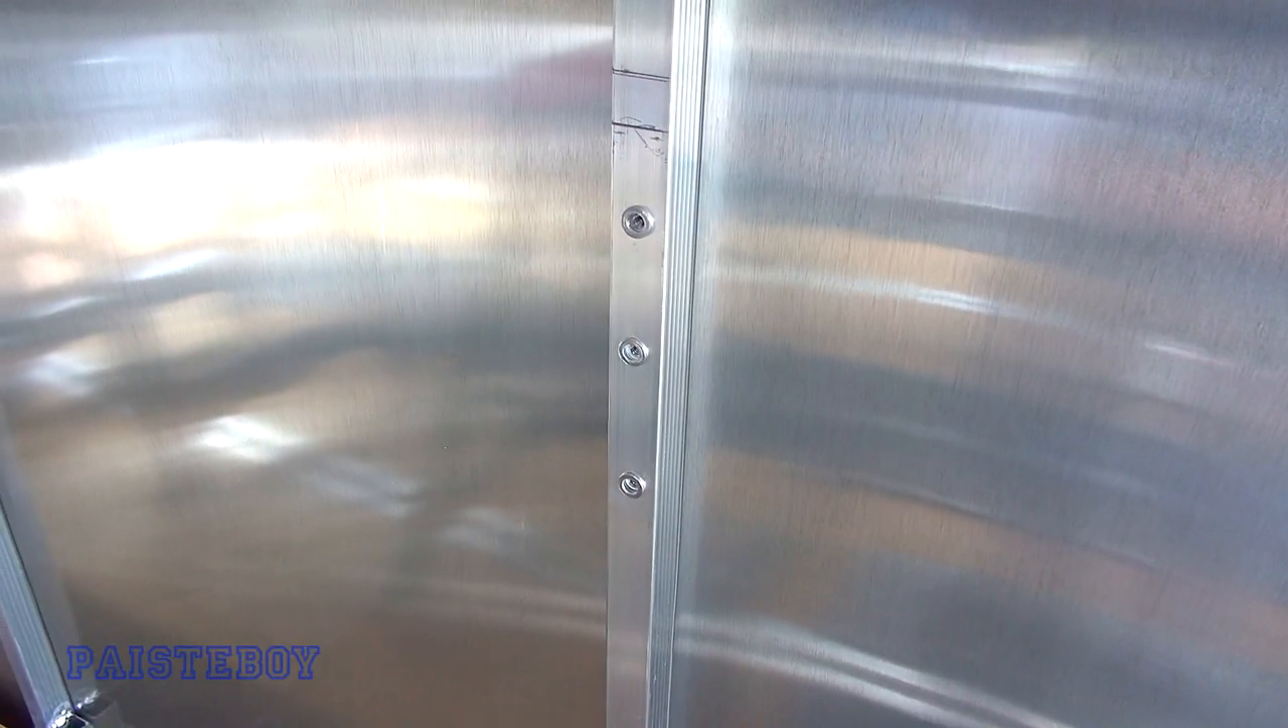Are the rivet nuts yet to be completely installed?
No.